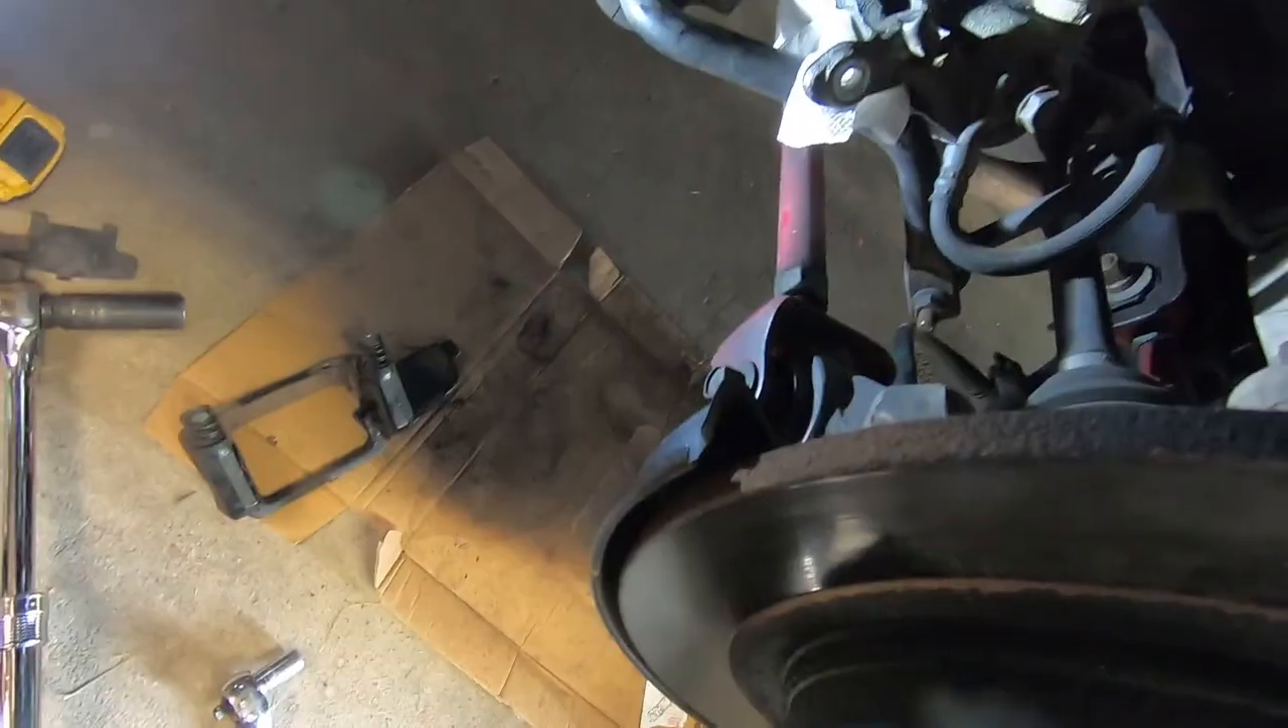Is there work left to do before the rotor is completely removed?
Yes.